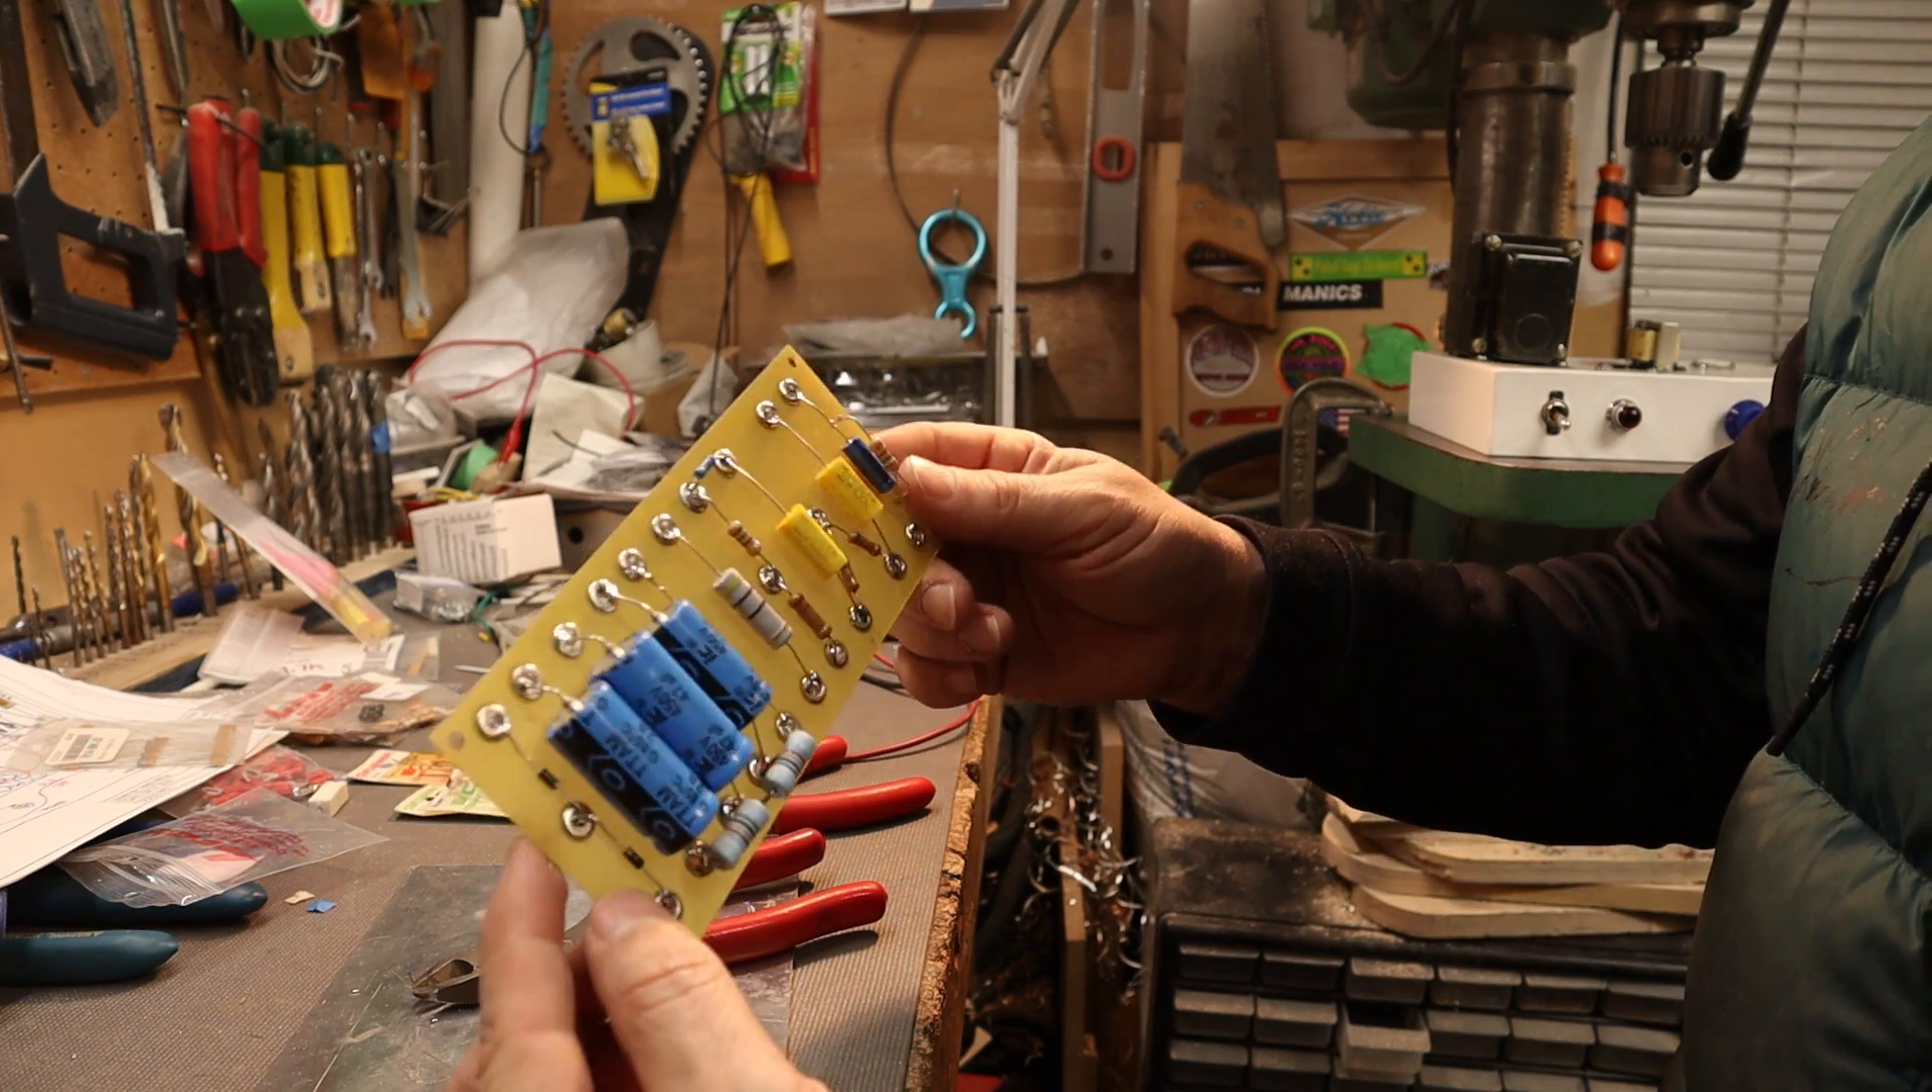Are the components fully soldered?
Yes.